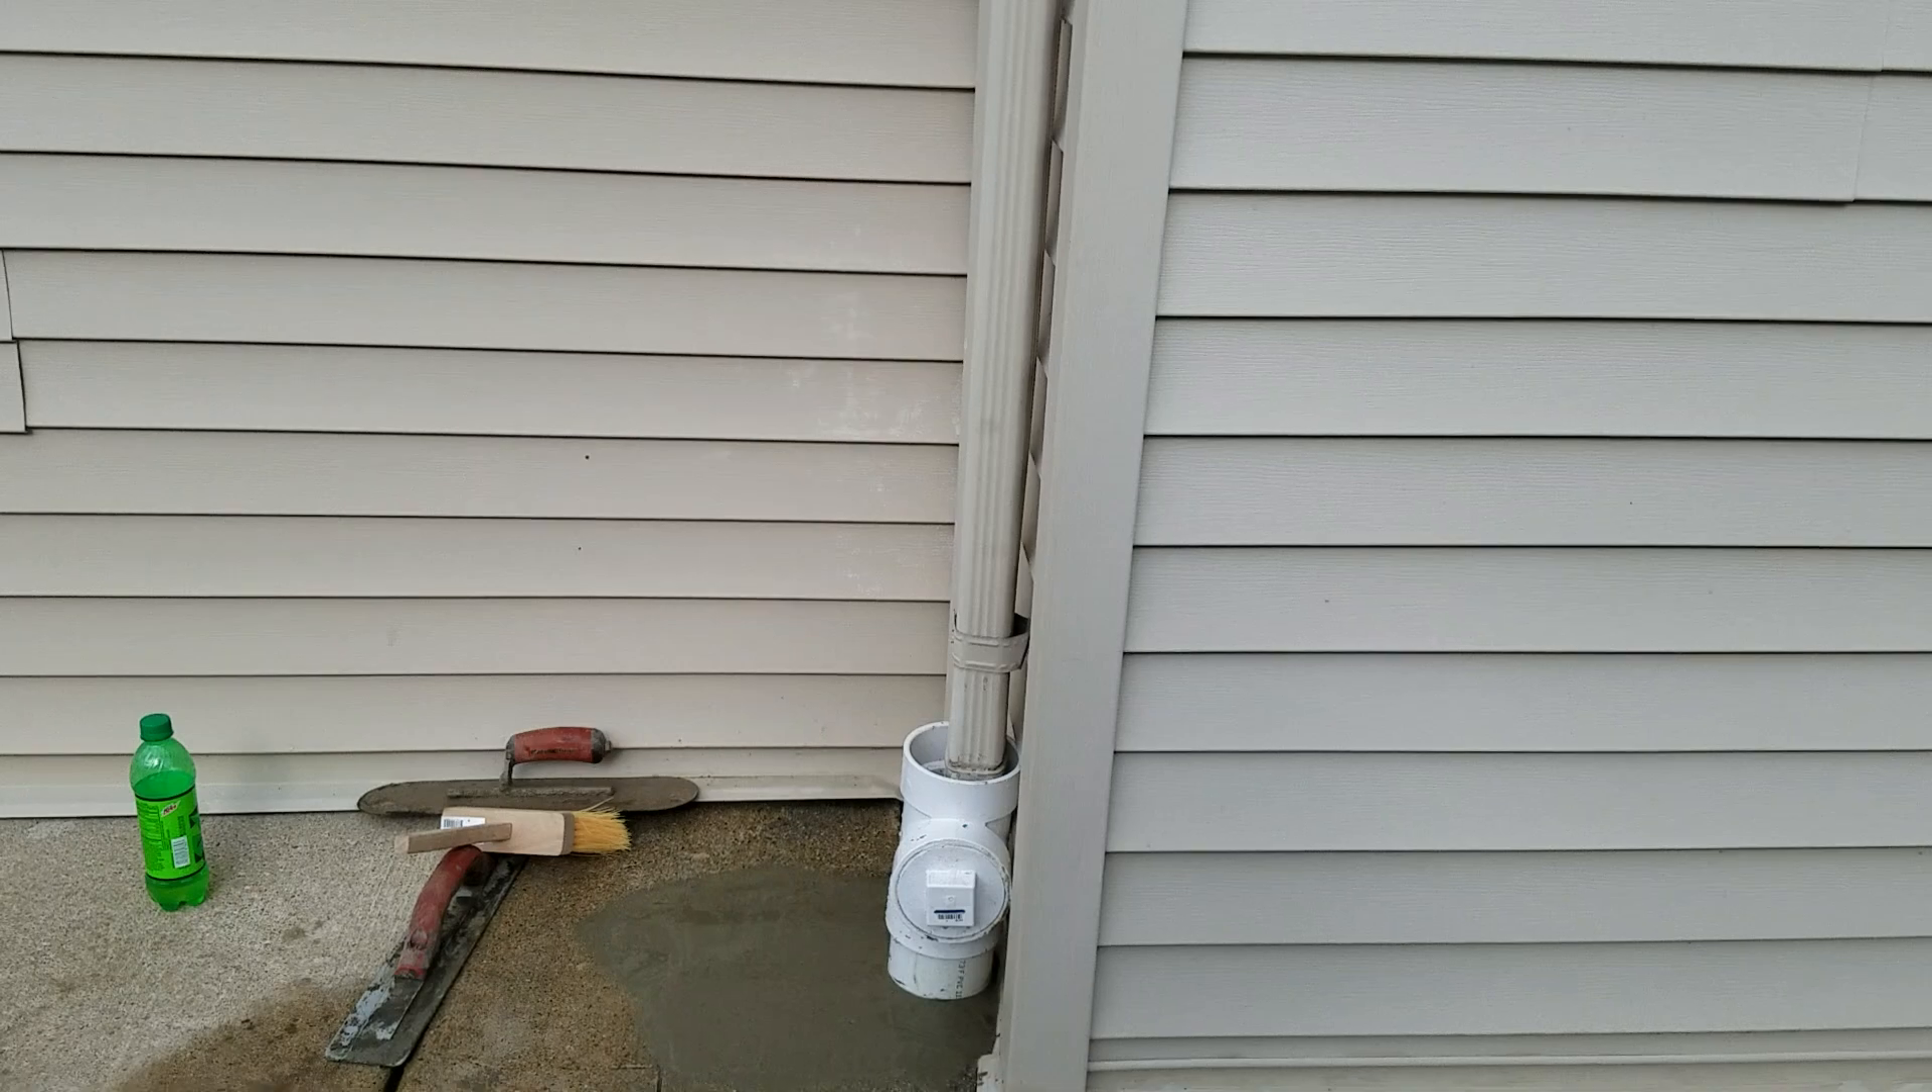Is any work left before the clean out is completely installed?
No.